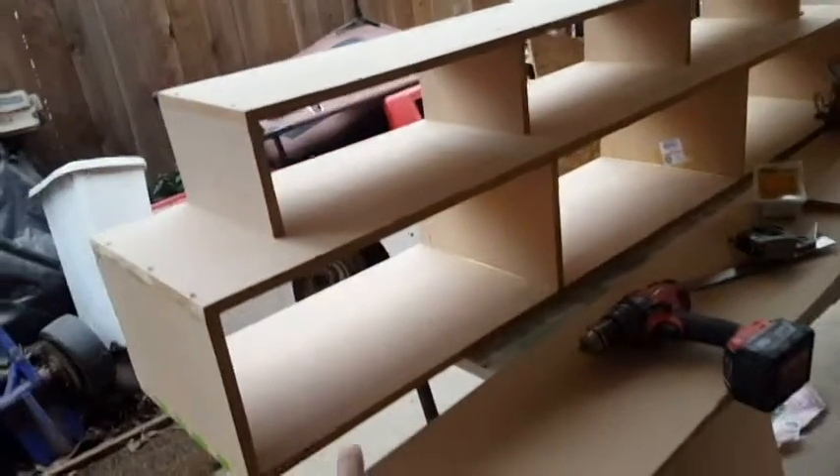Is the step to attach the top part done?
Yes.